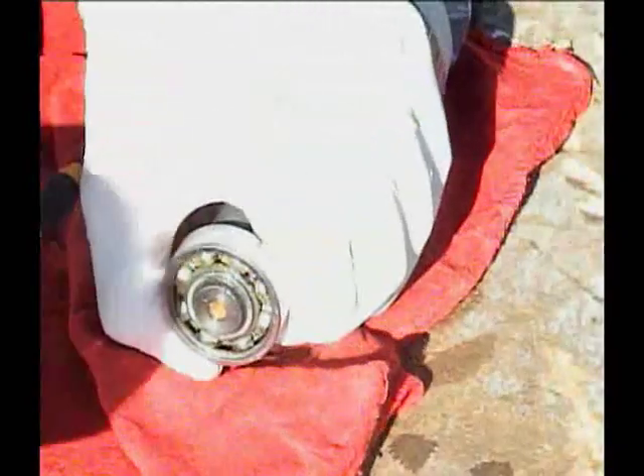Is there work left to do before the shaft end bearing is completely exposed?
No.